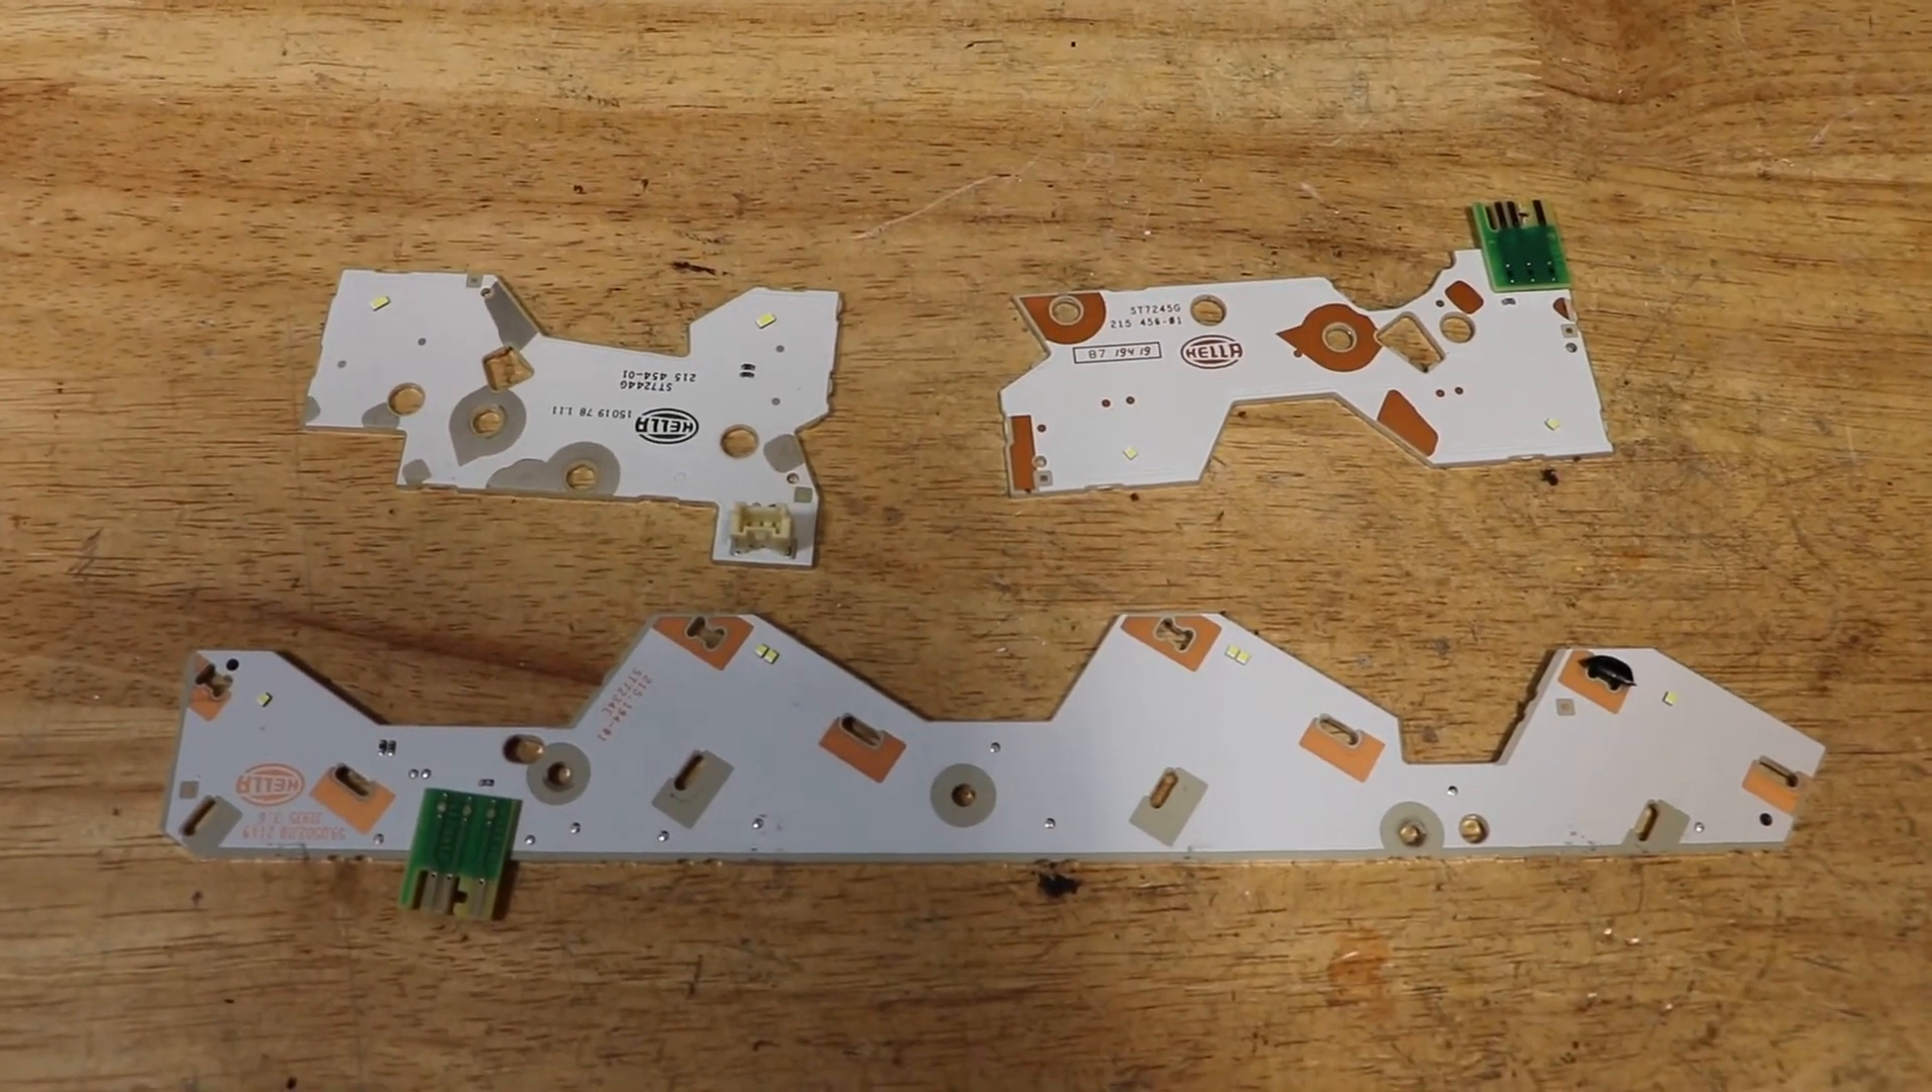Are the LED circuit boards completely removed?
Yes.